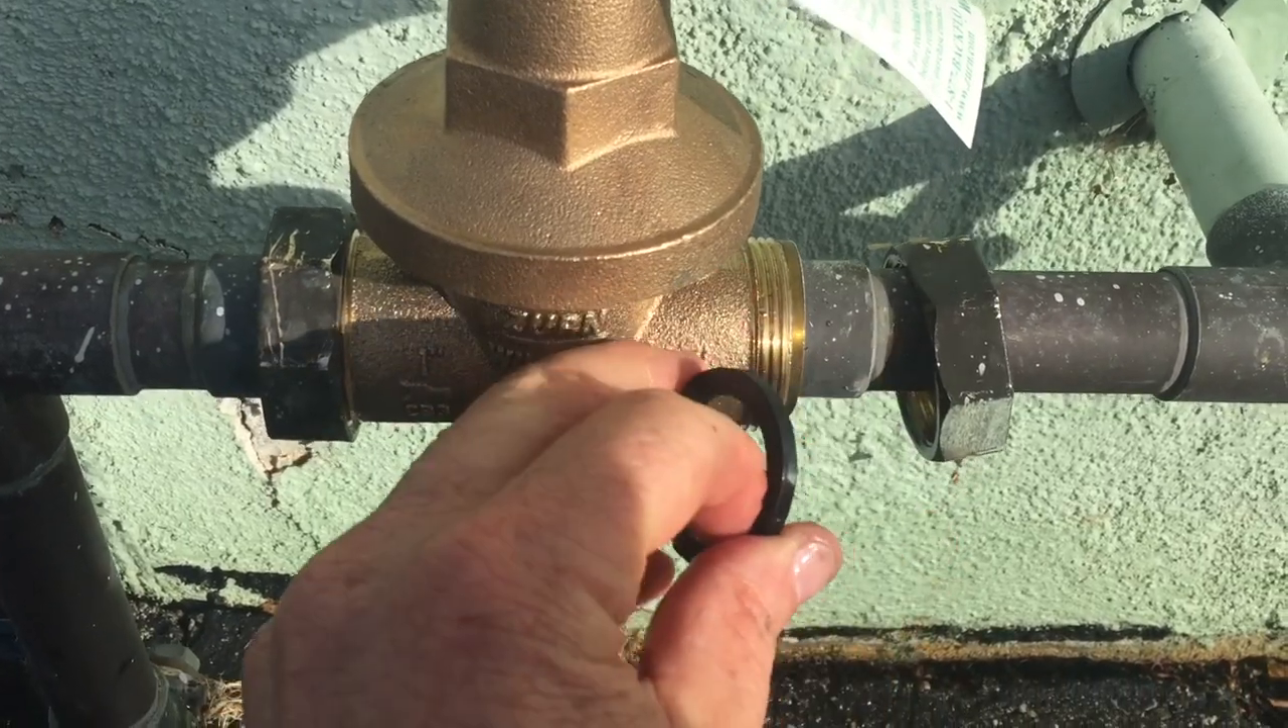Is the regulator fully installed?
No.